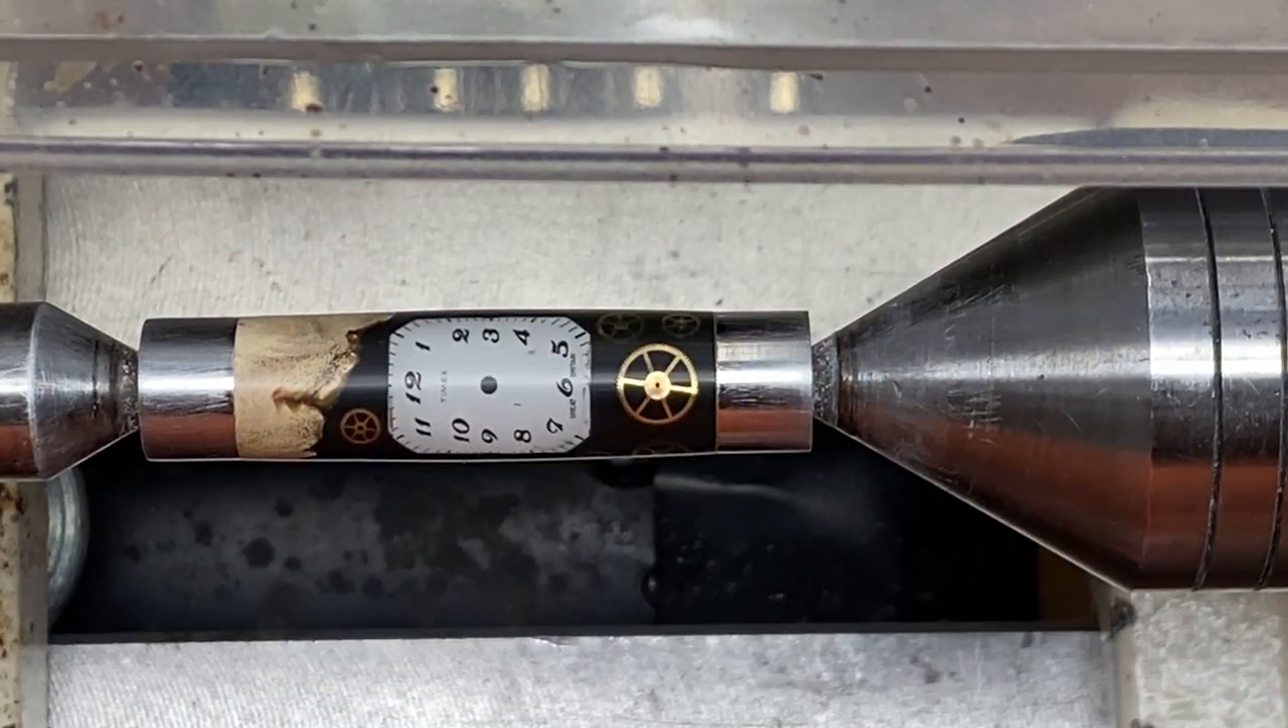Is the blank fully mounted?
Yes.